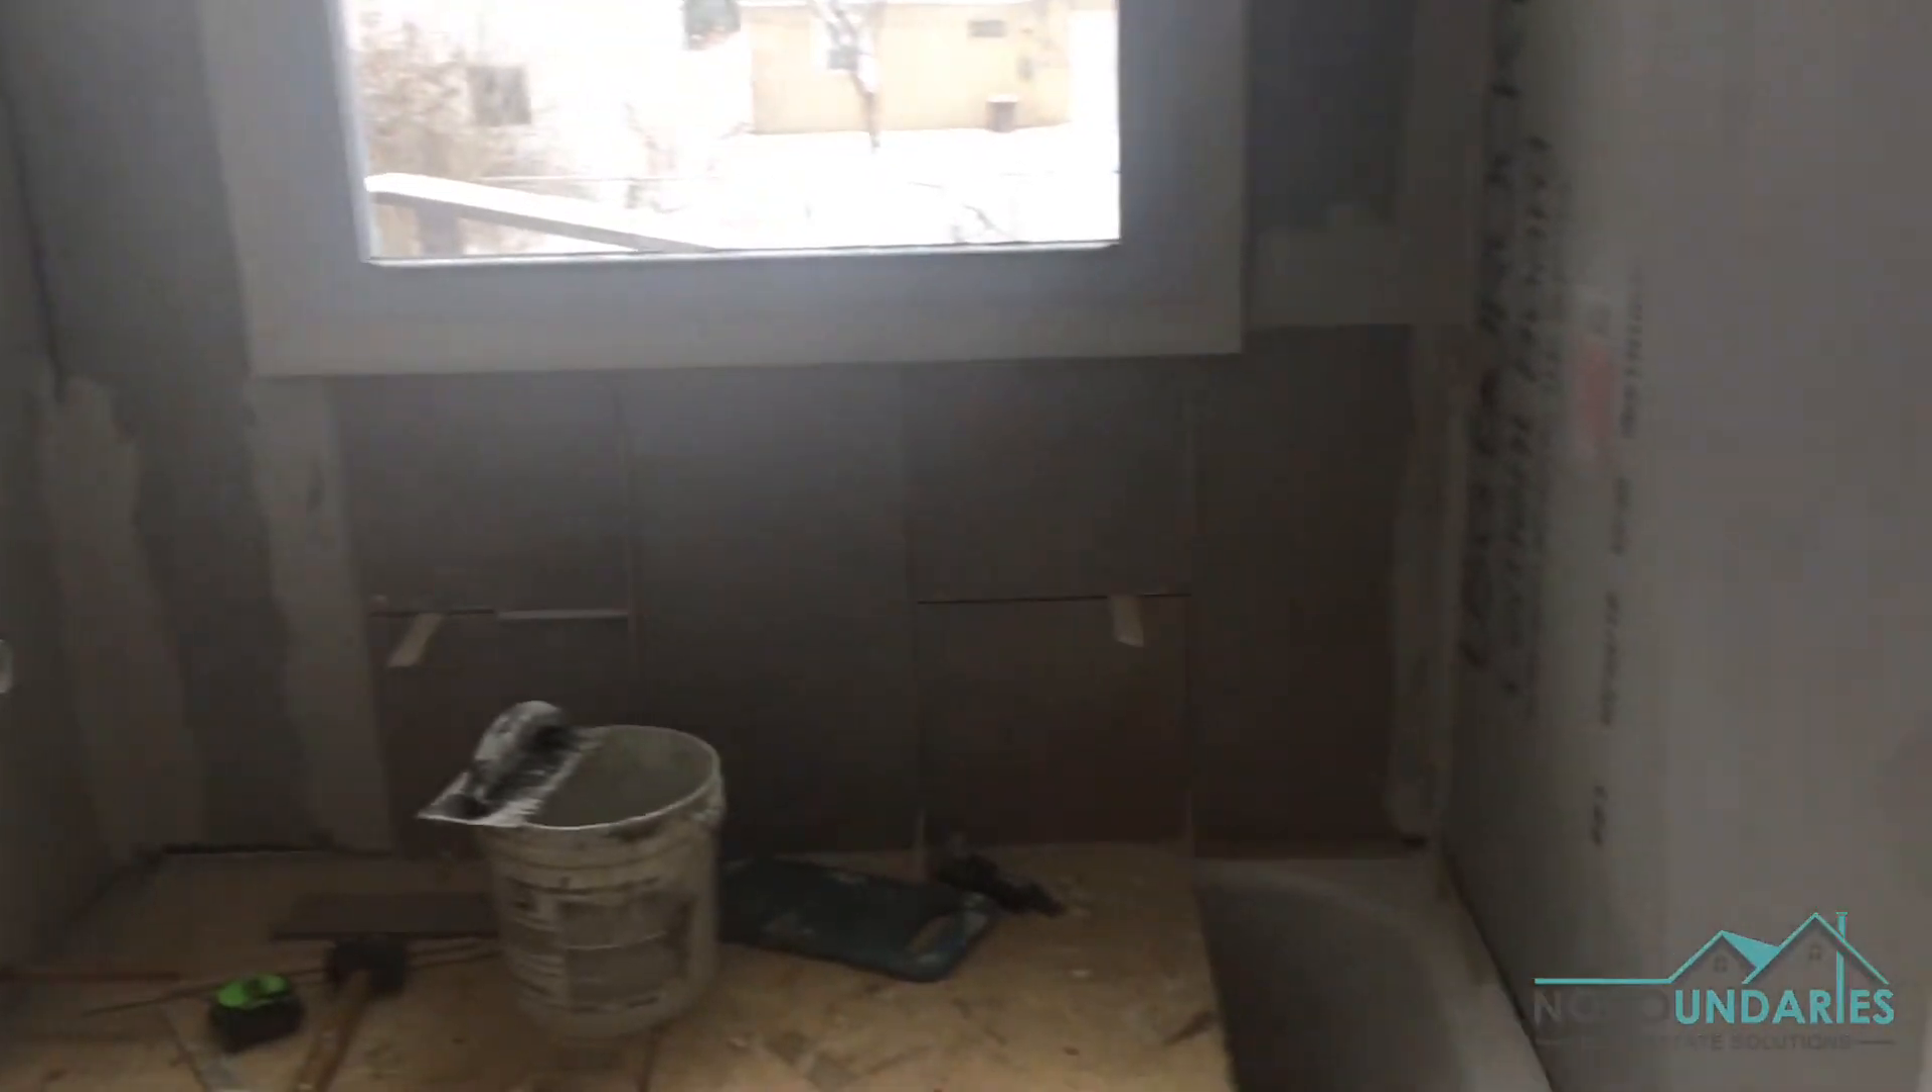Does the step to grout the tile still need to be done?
Yes.